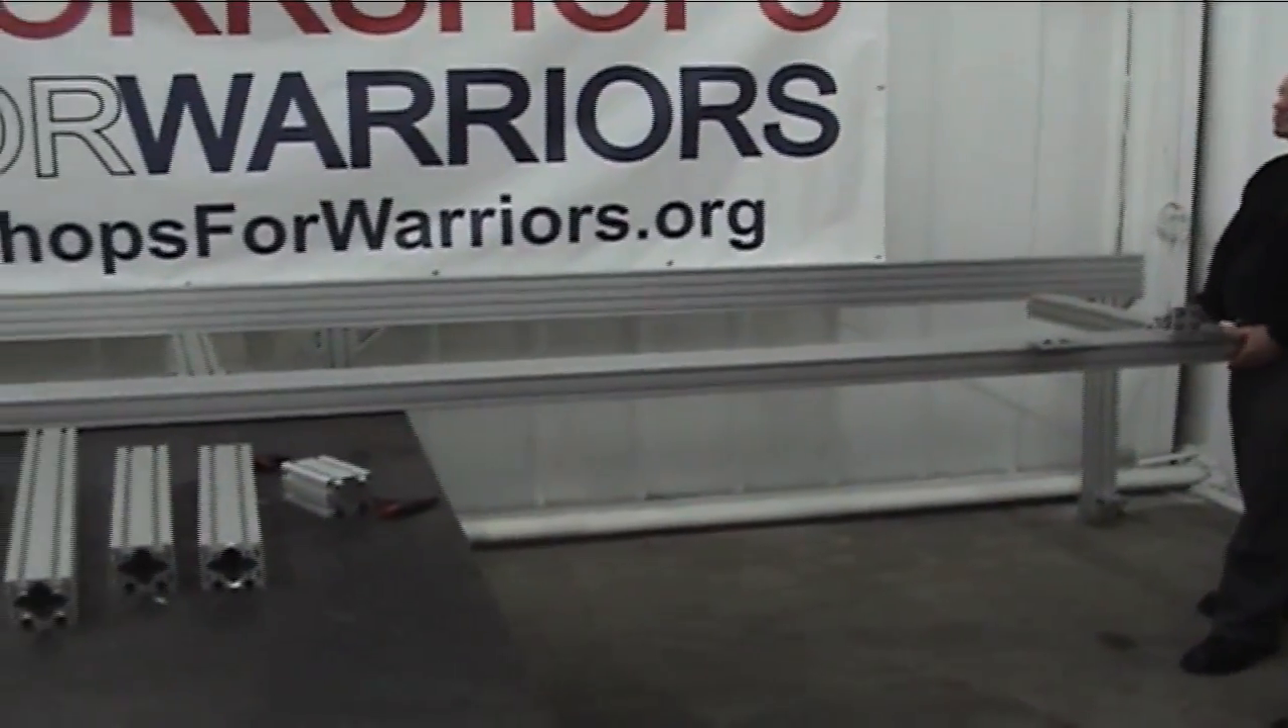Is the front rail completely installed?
No.